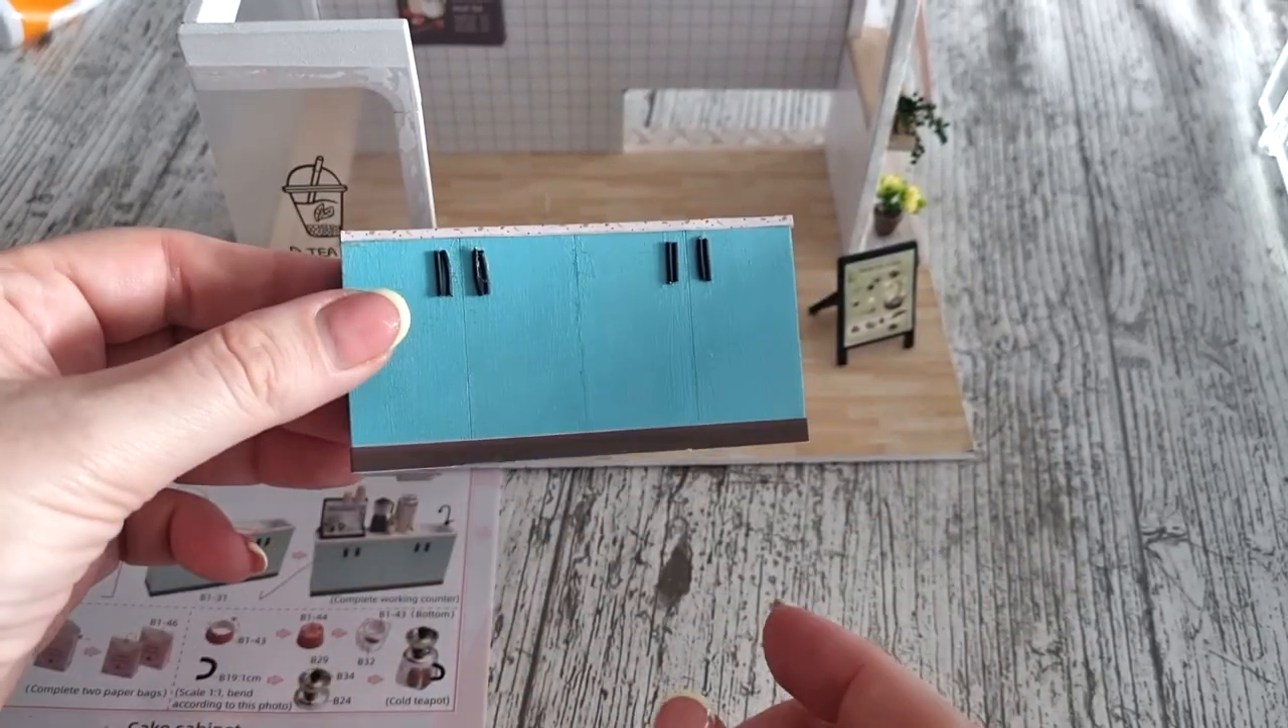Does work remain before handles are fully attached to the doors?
No.